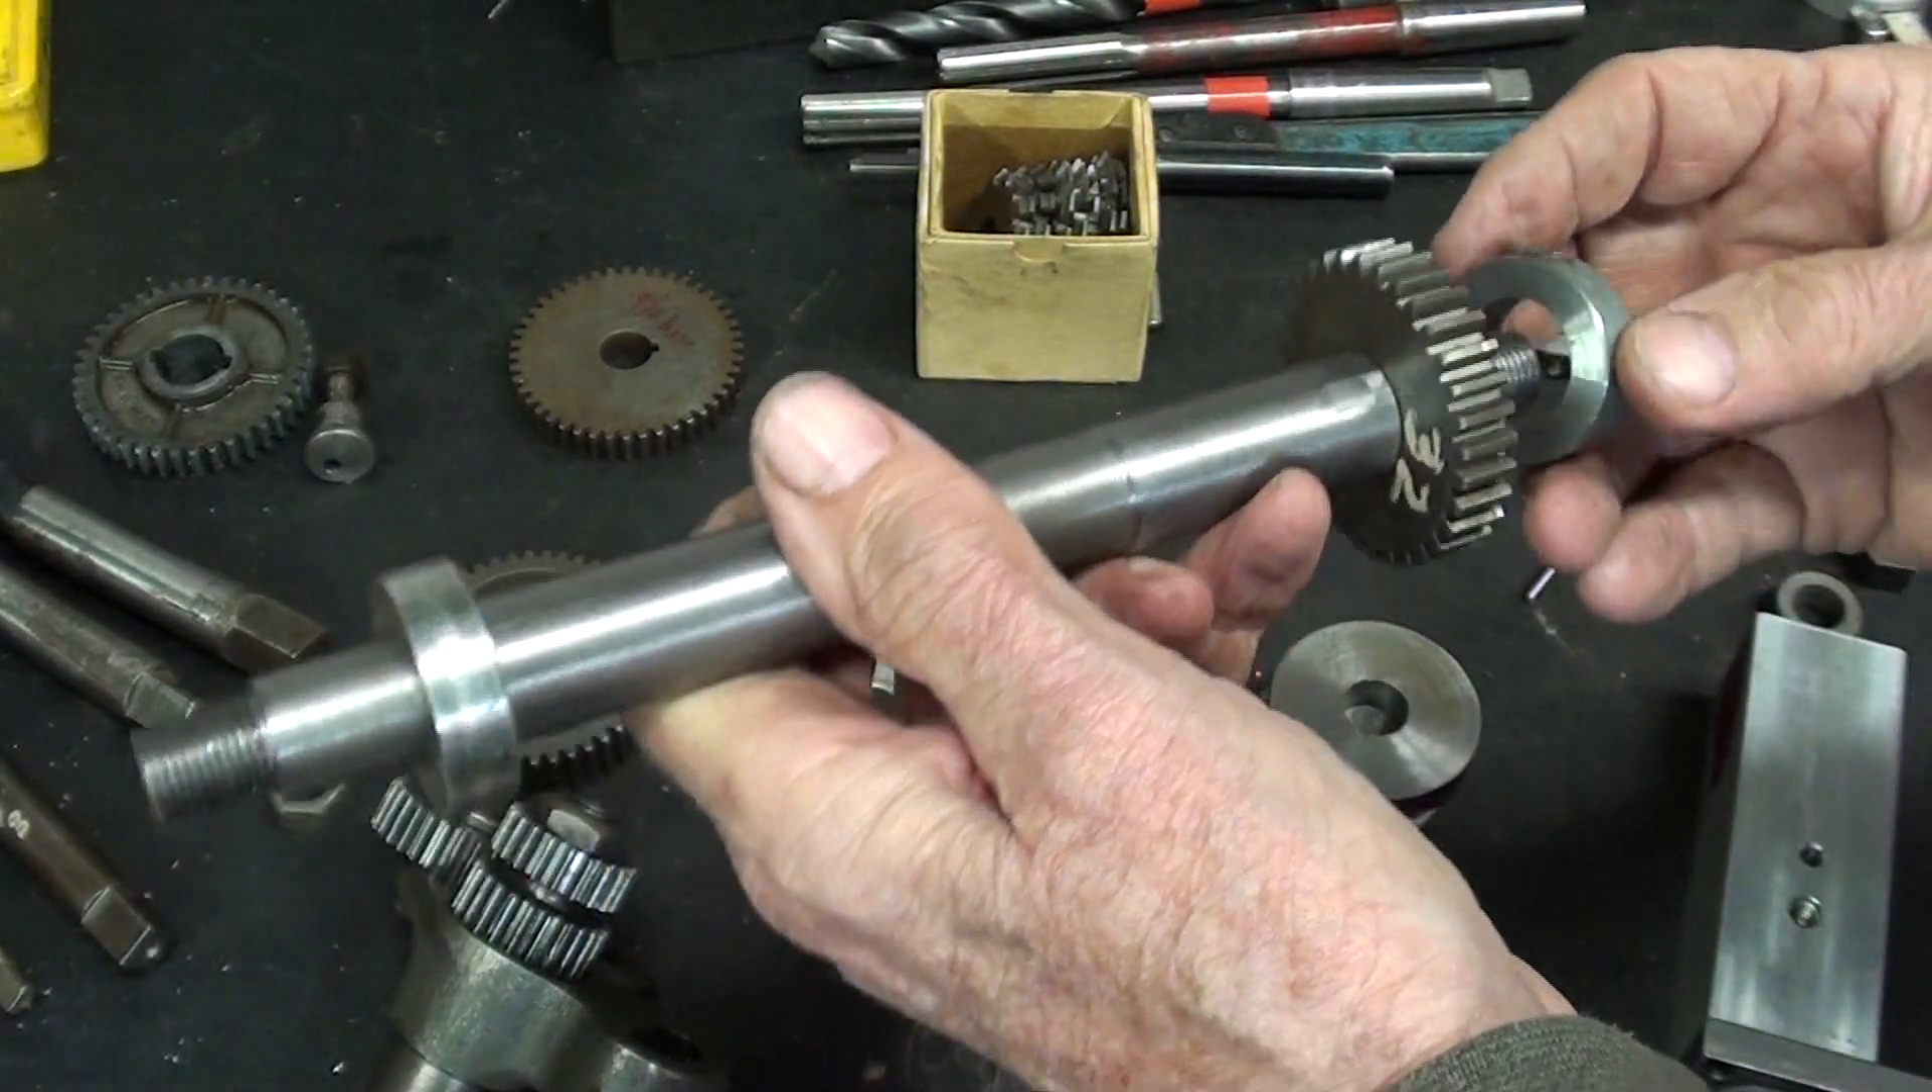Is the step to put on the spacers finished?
No.